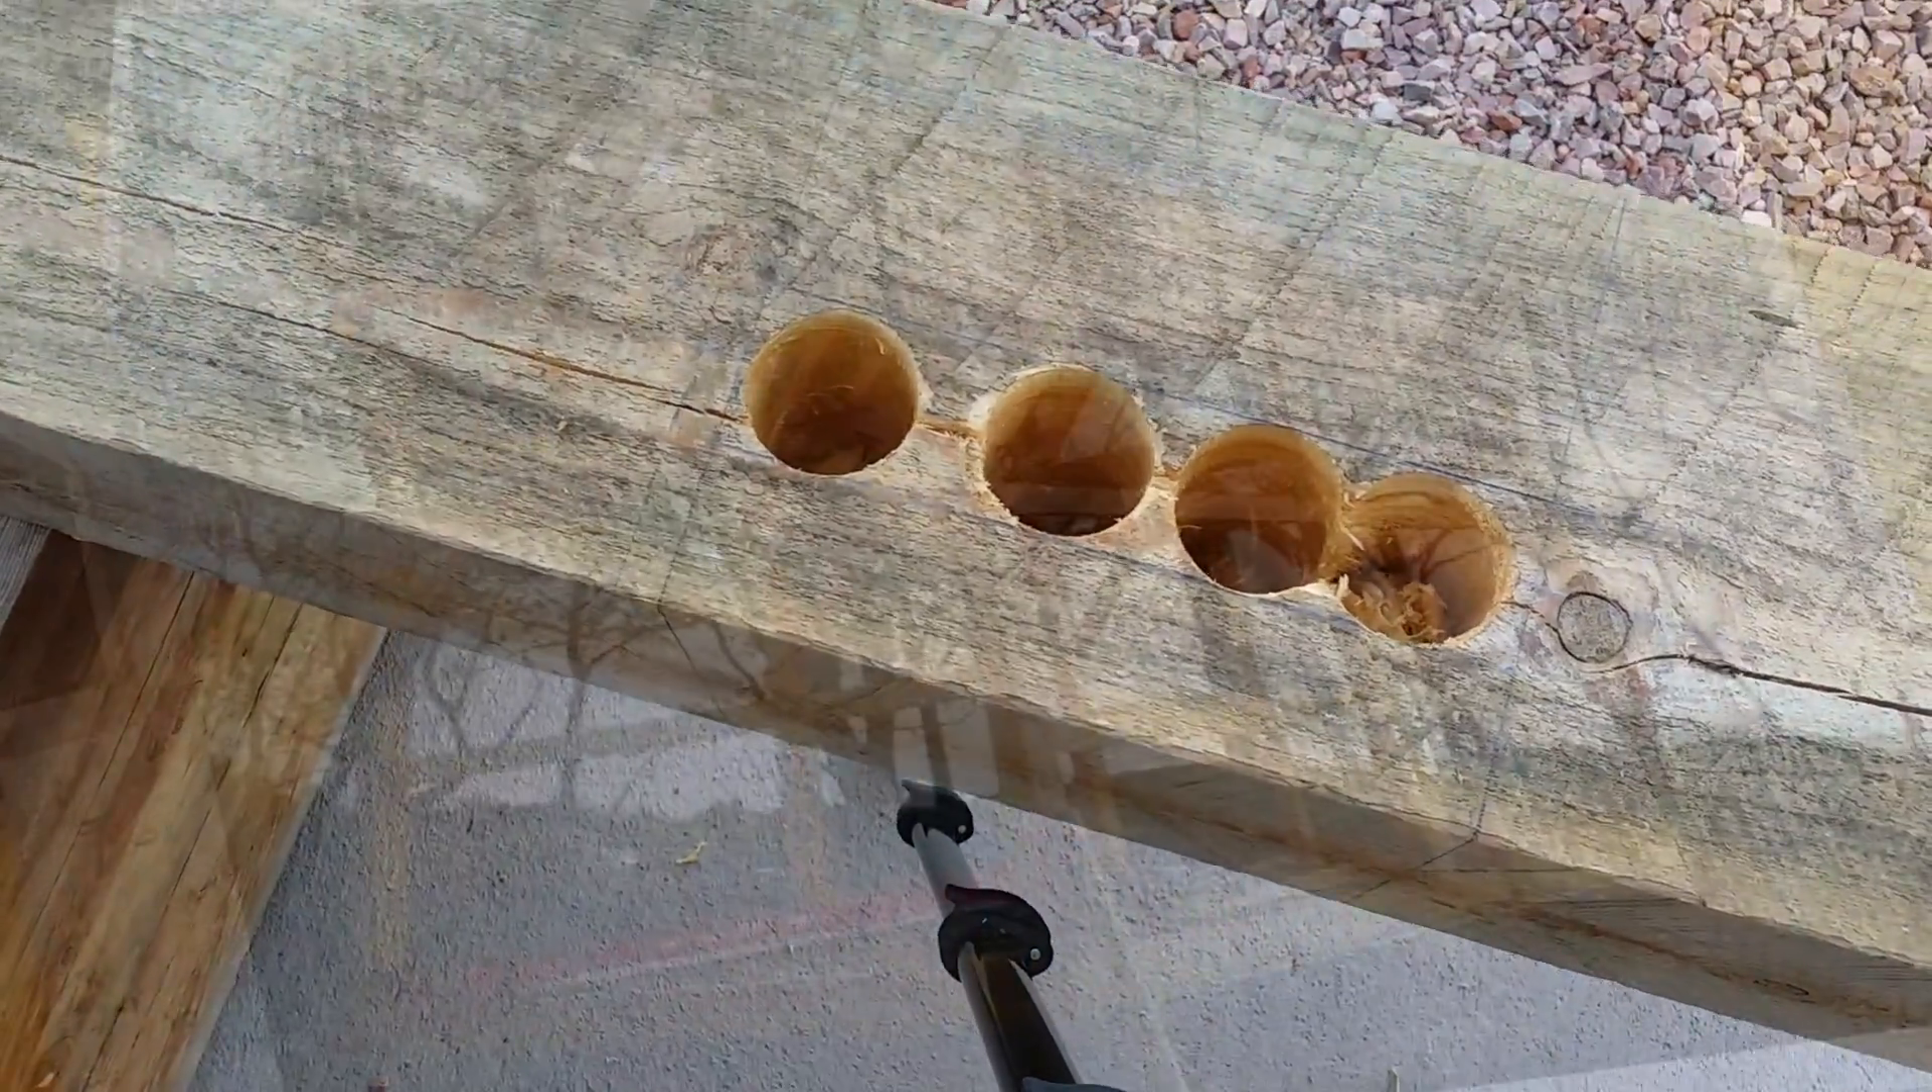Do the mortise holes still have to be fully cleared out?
Yes.